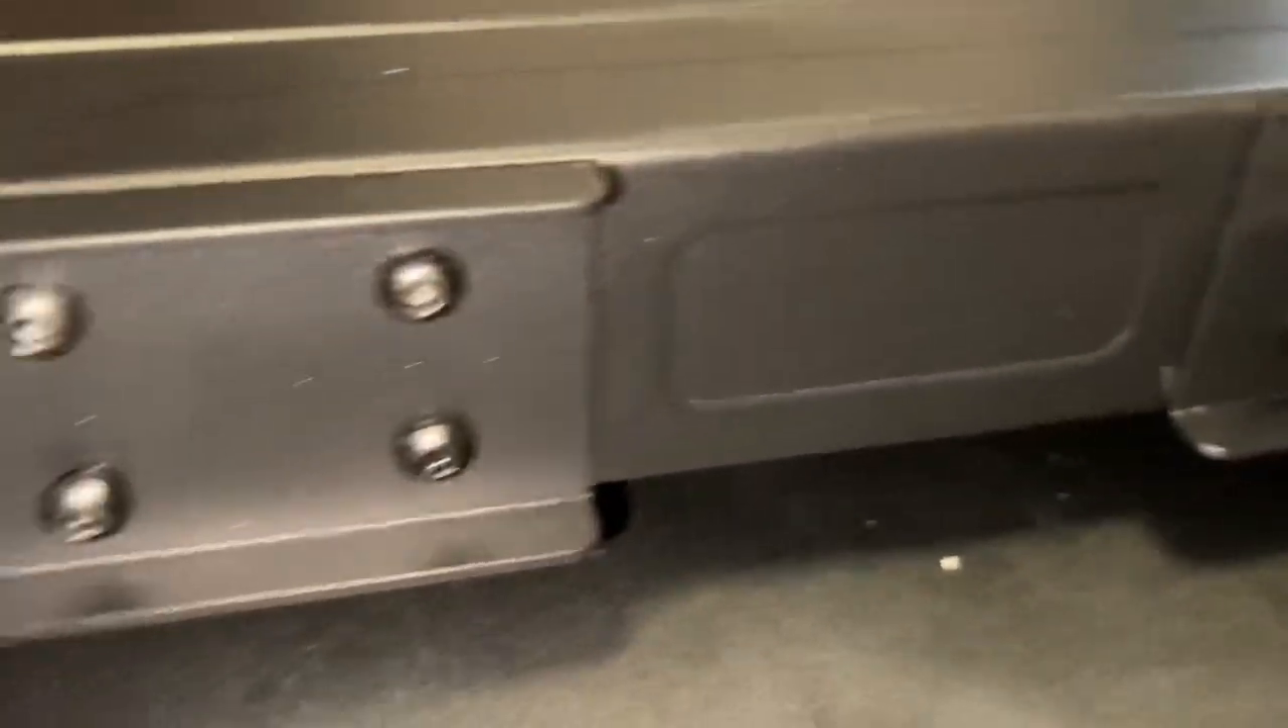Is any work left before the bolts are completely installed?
No.